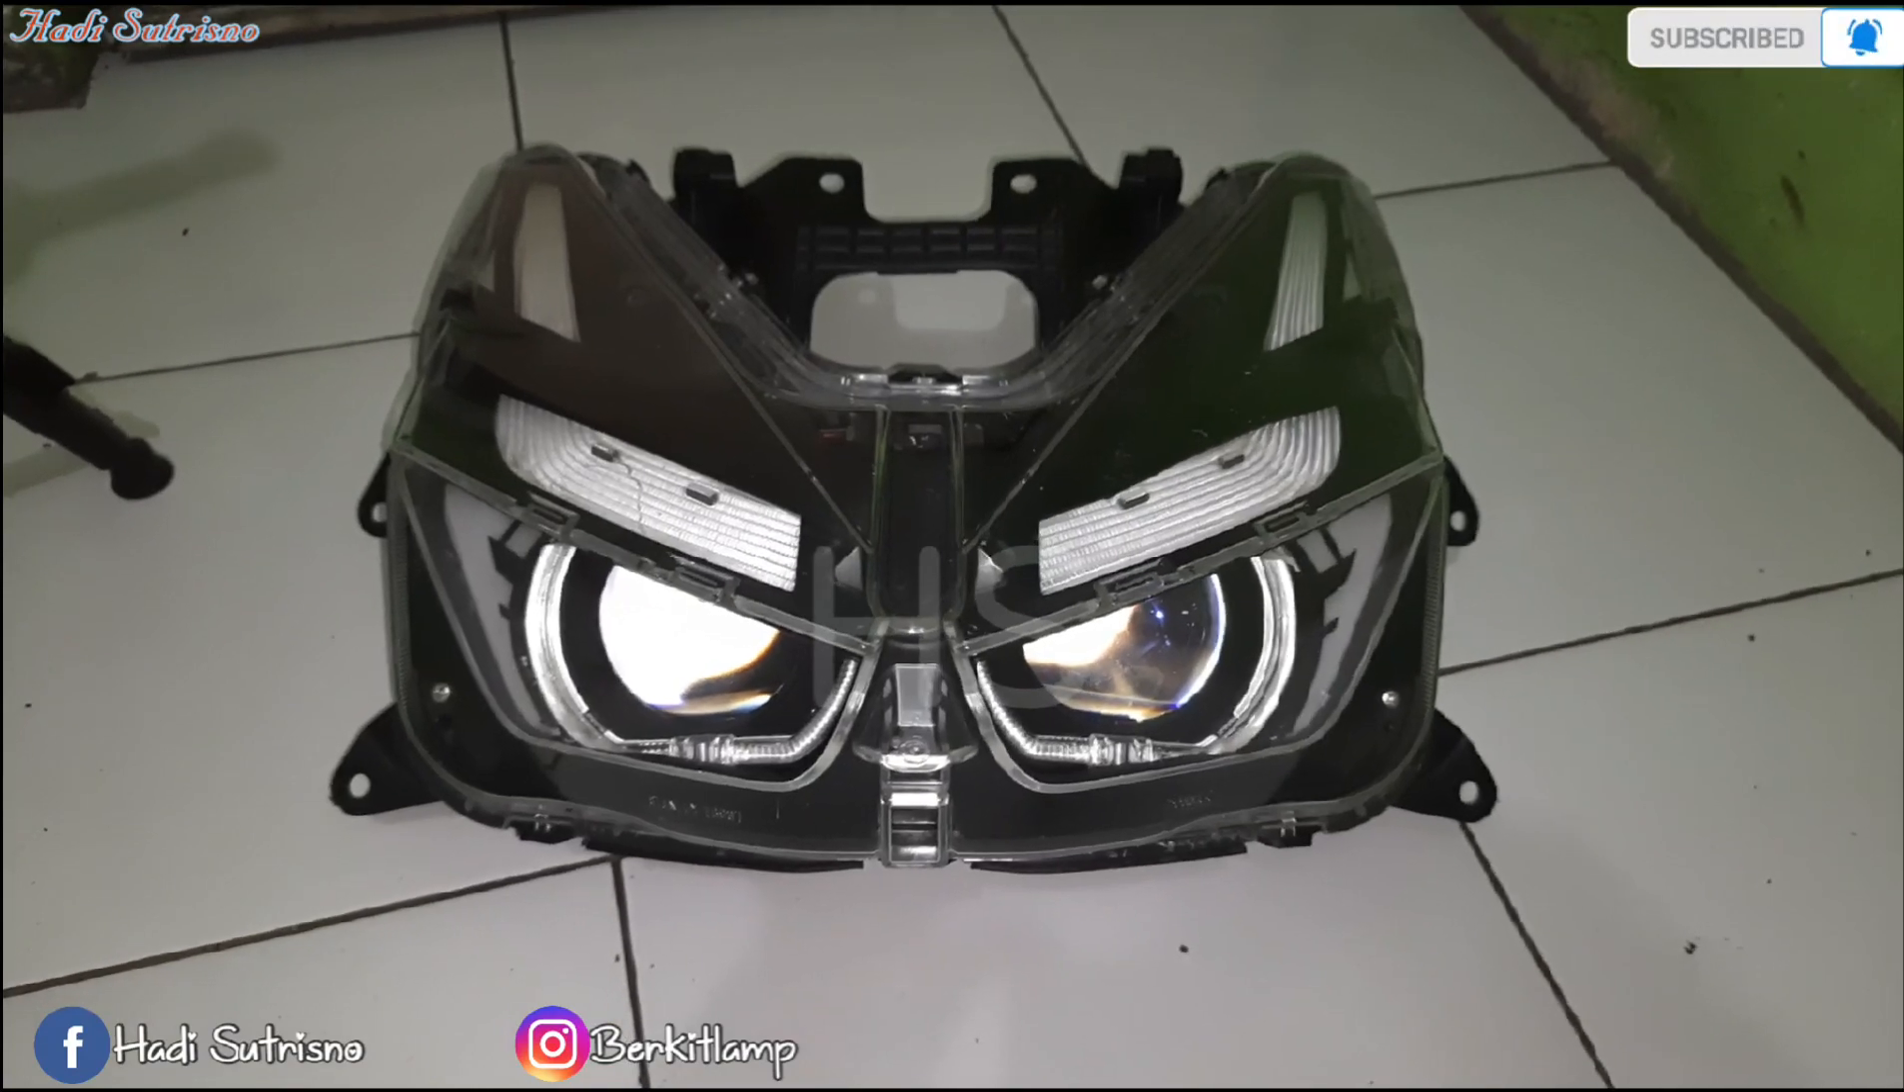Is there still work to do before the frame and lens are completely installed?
No.